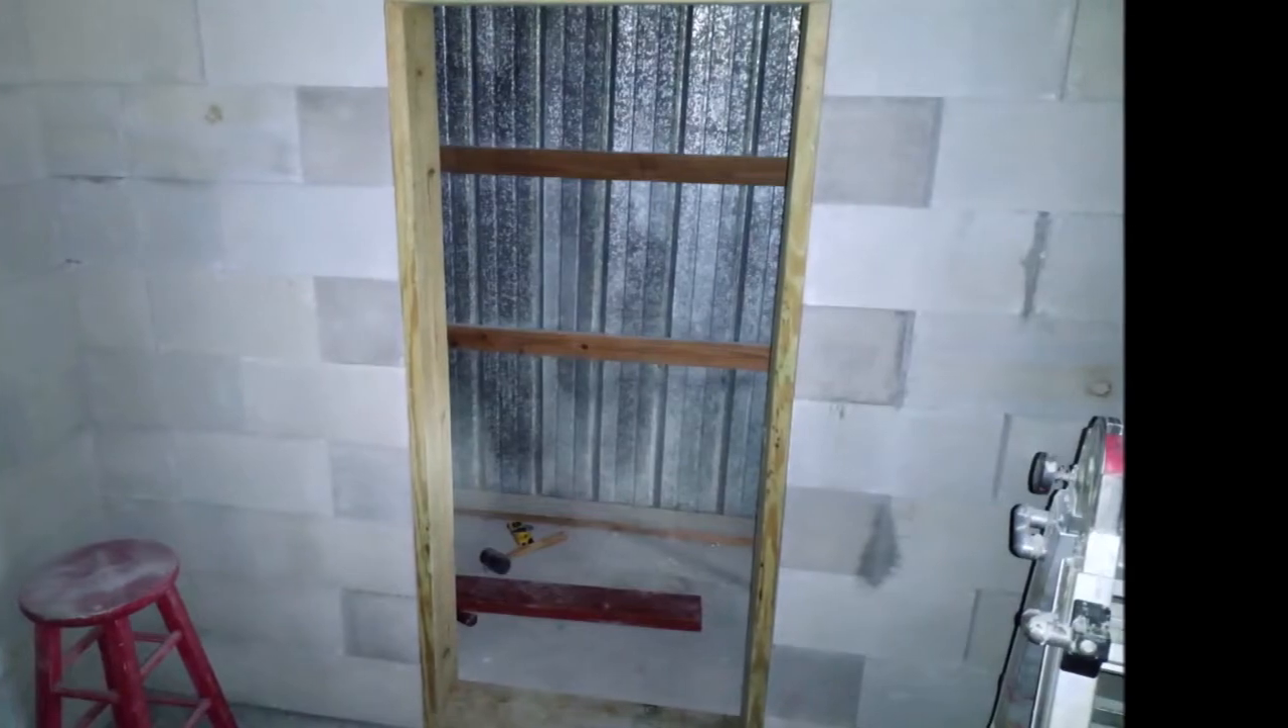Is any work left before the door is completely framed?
No.